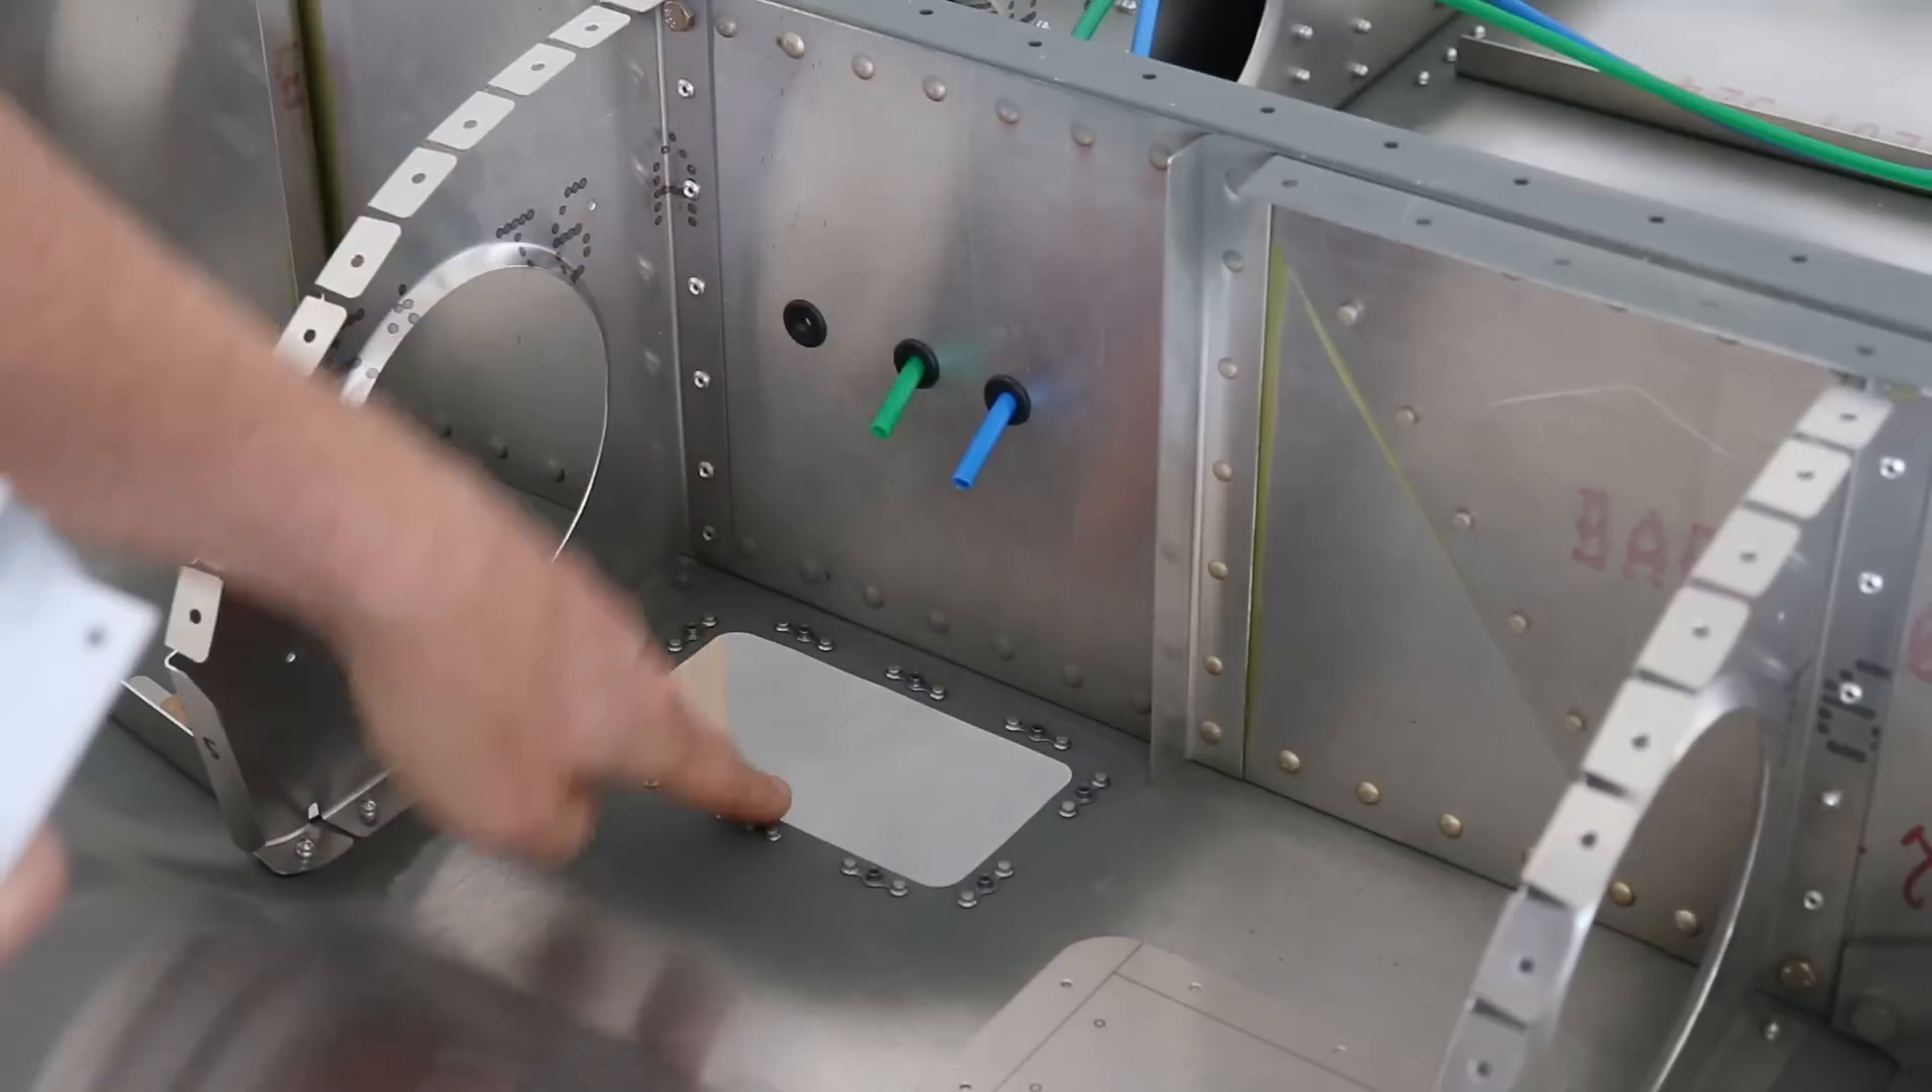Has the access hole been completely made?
Yes.